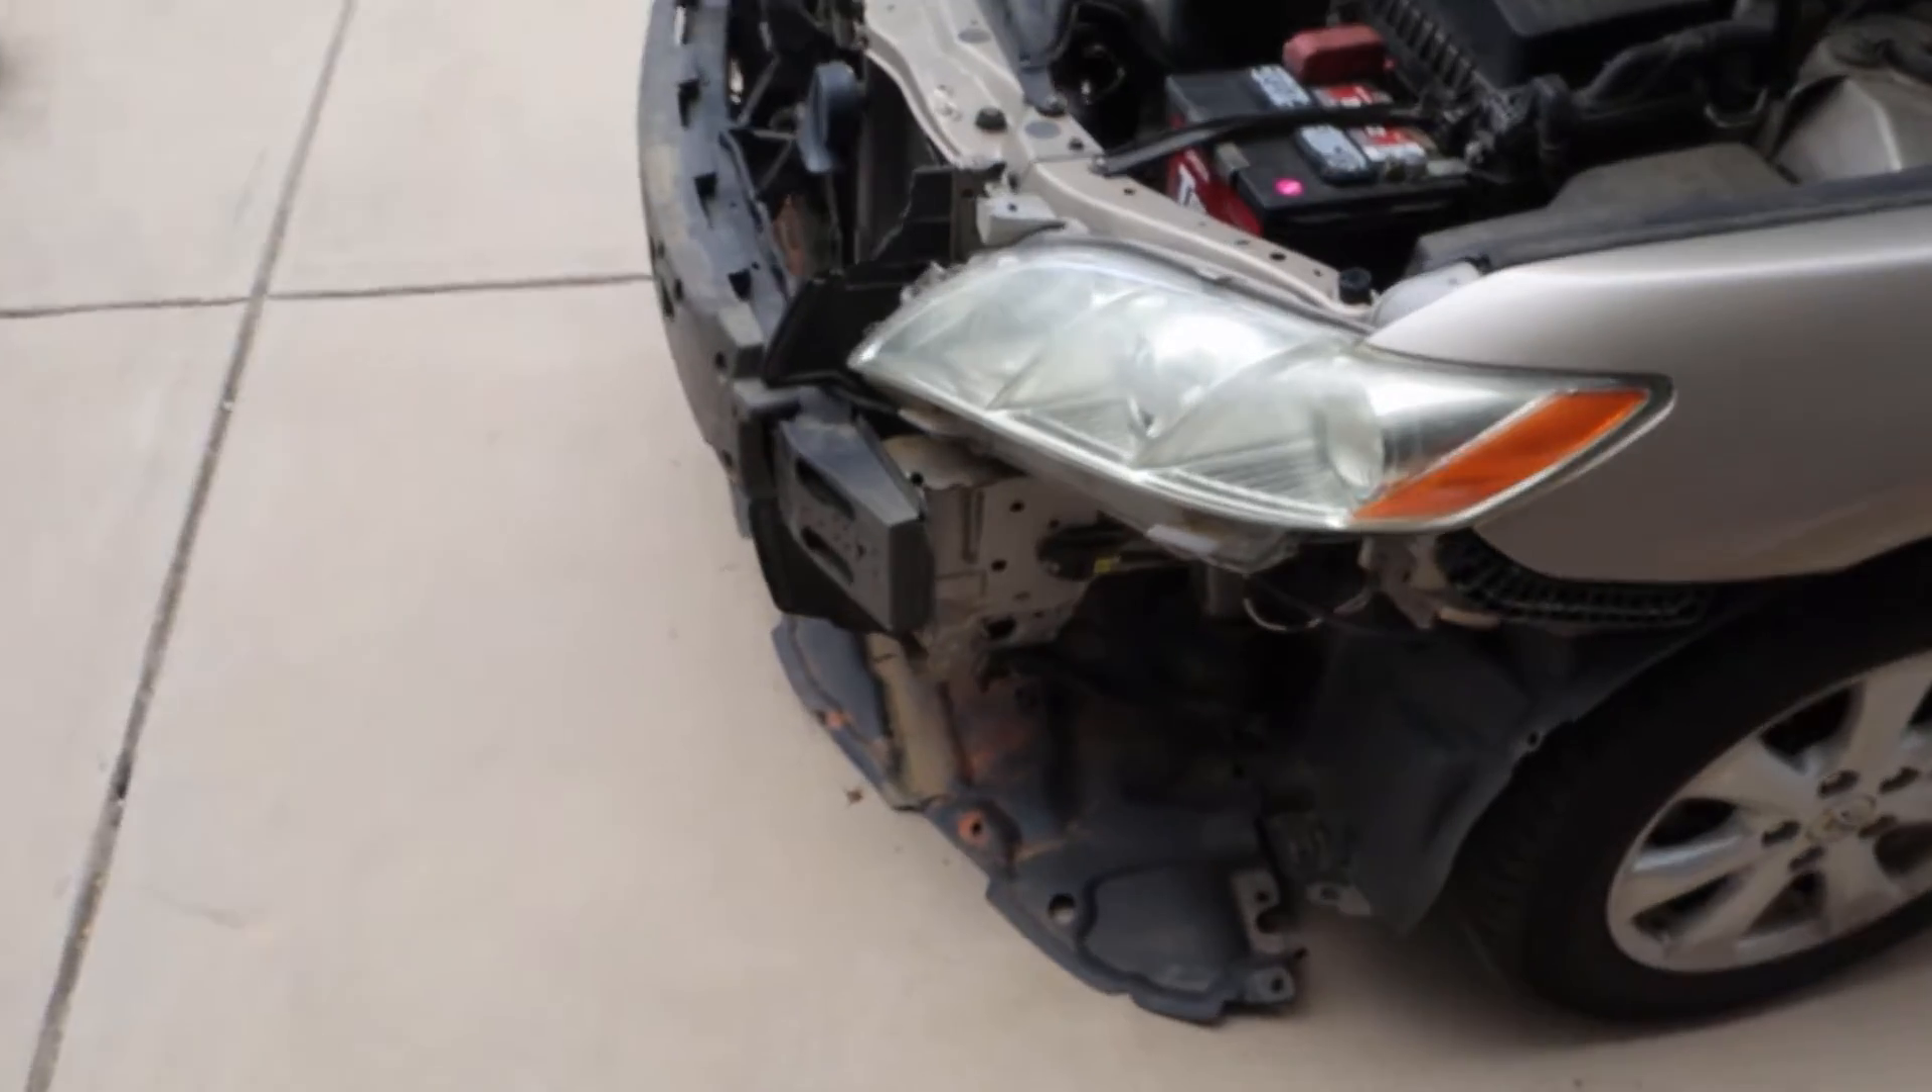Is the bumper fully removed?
Yes.